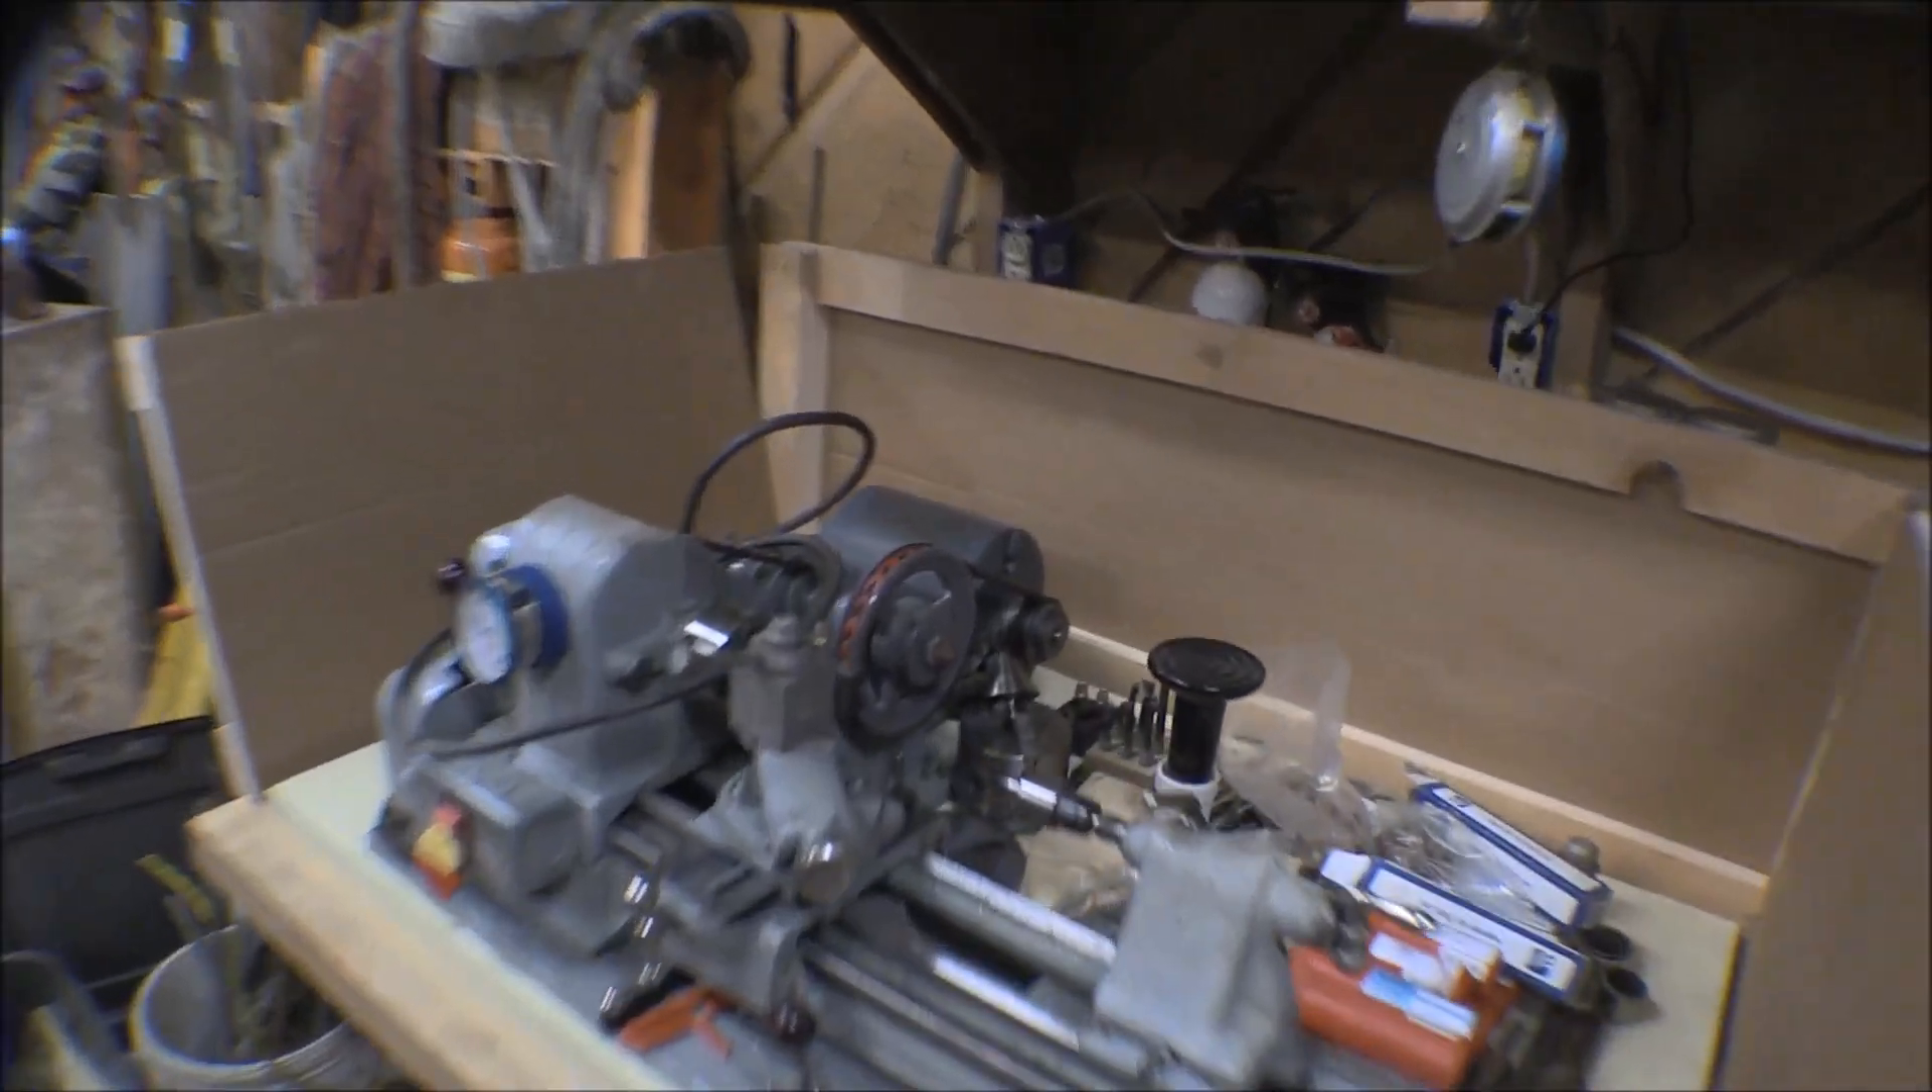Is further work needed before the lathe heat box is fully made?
Yes.